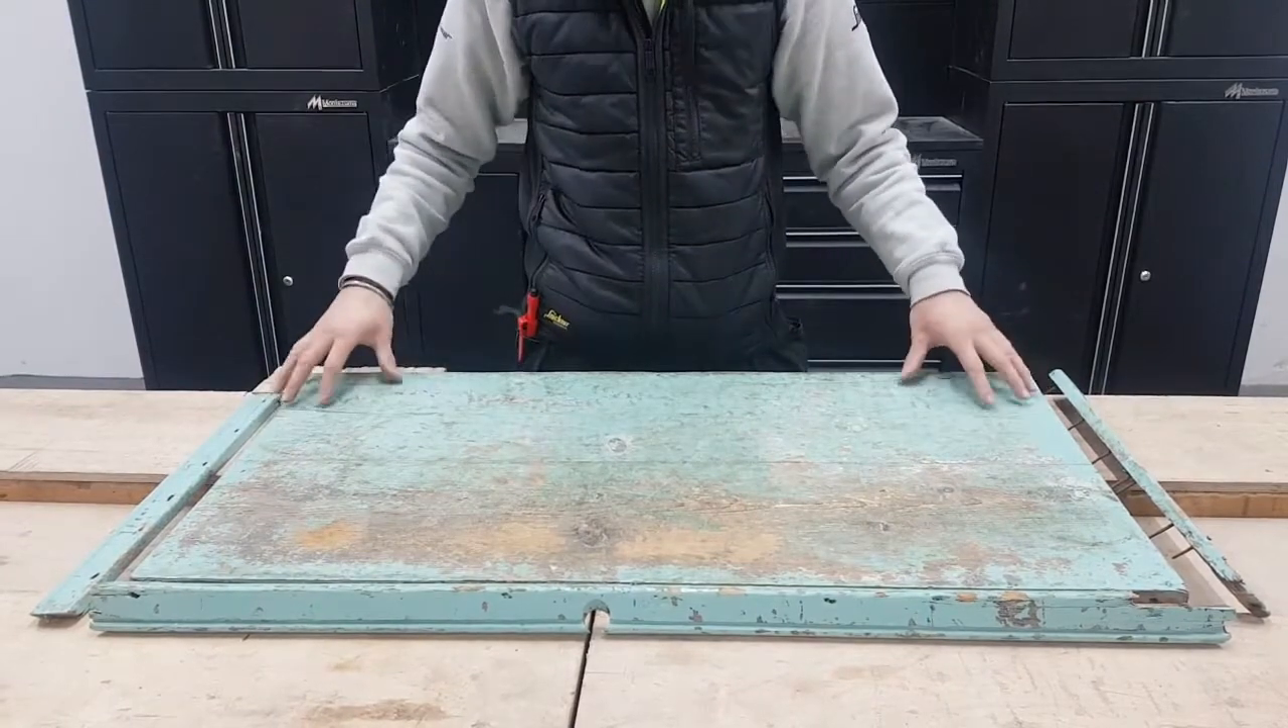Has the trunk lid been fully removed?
Yes.